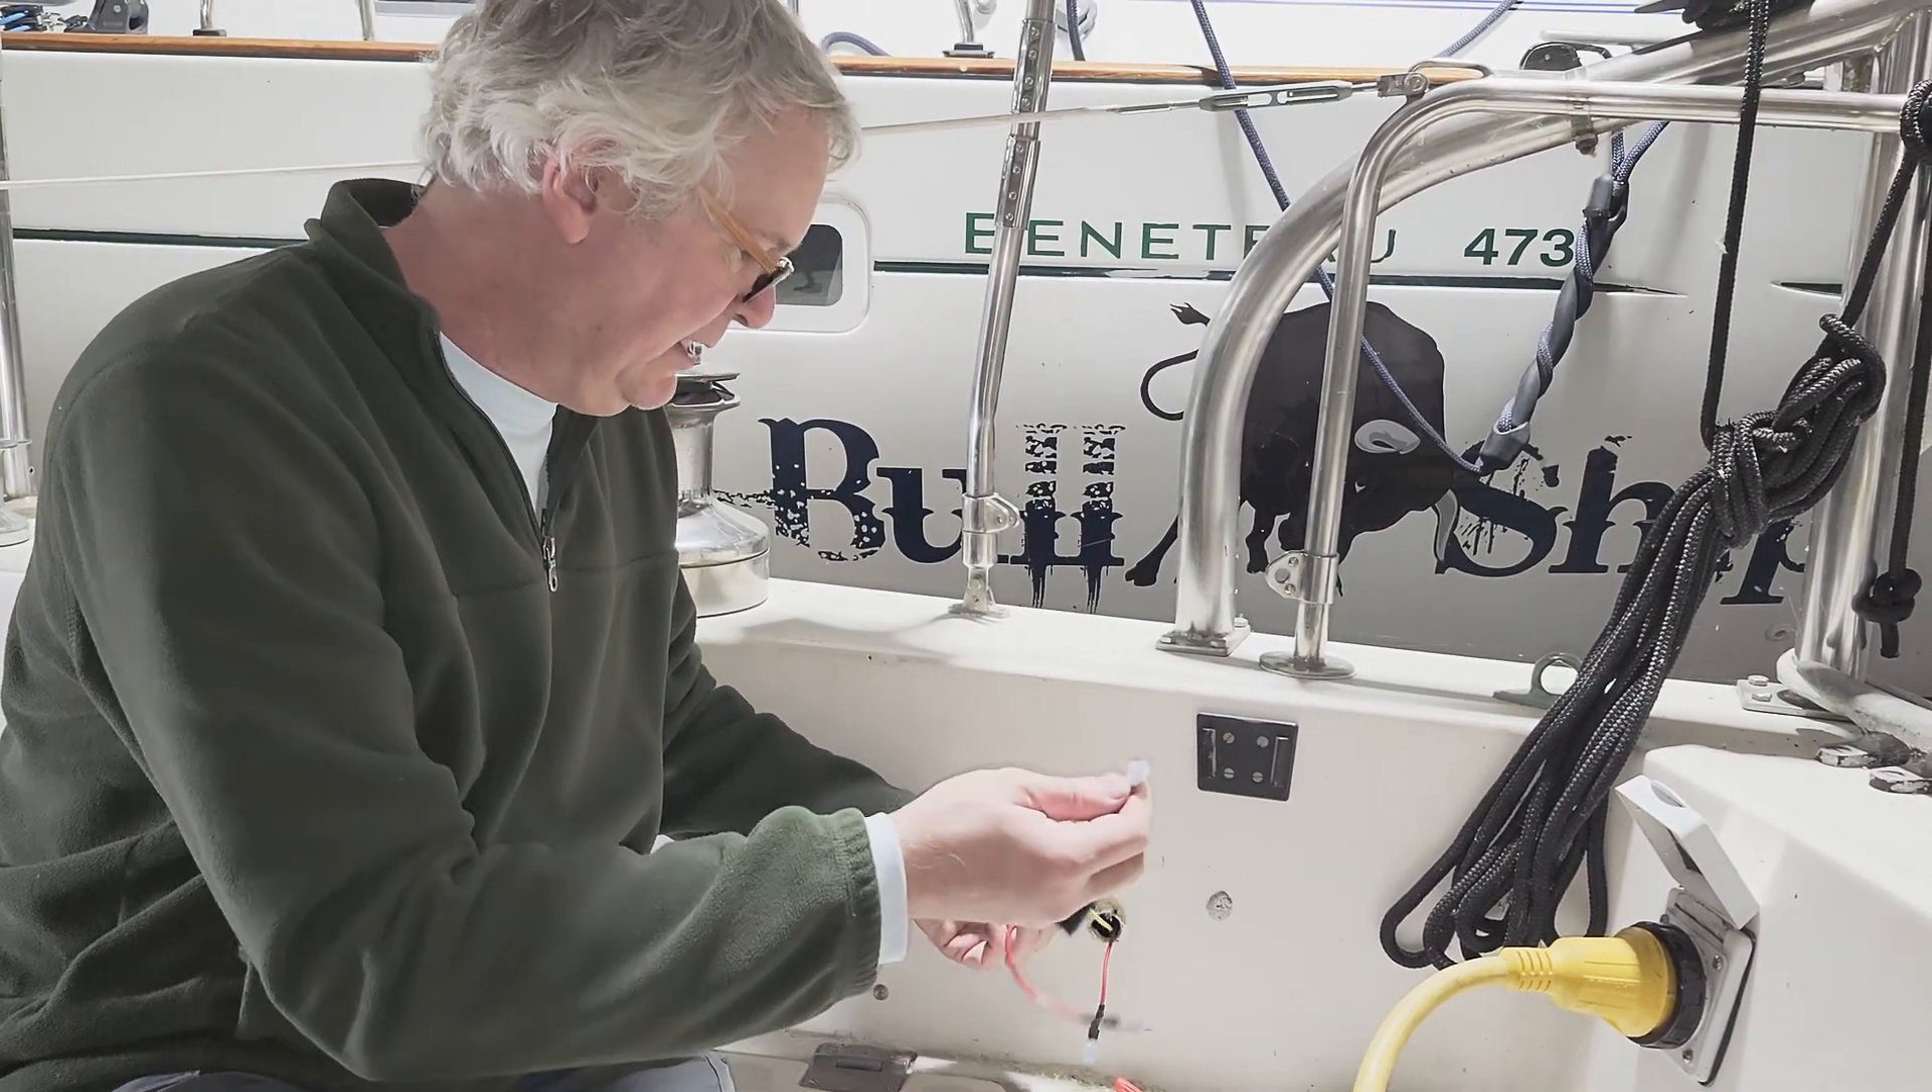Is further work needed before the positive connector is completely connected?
Yes.